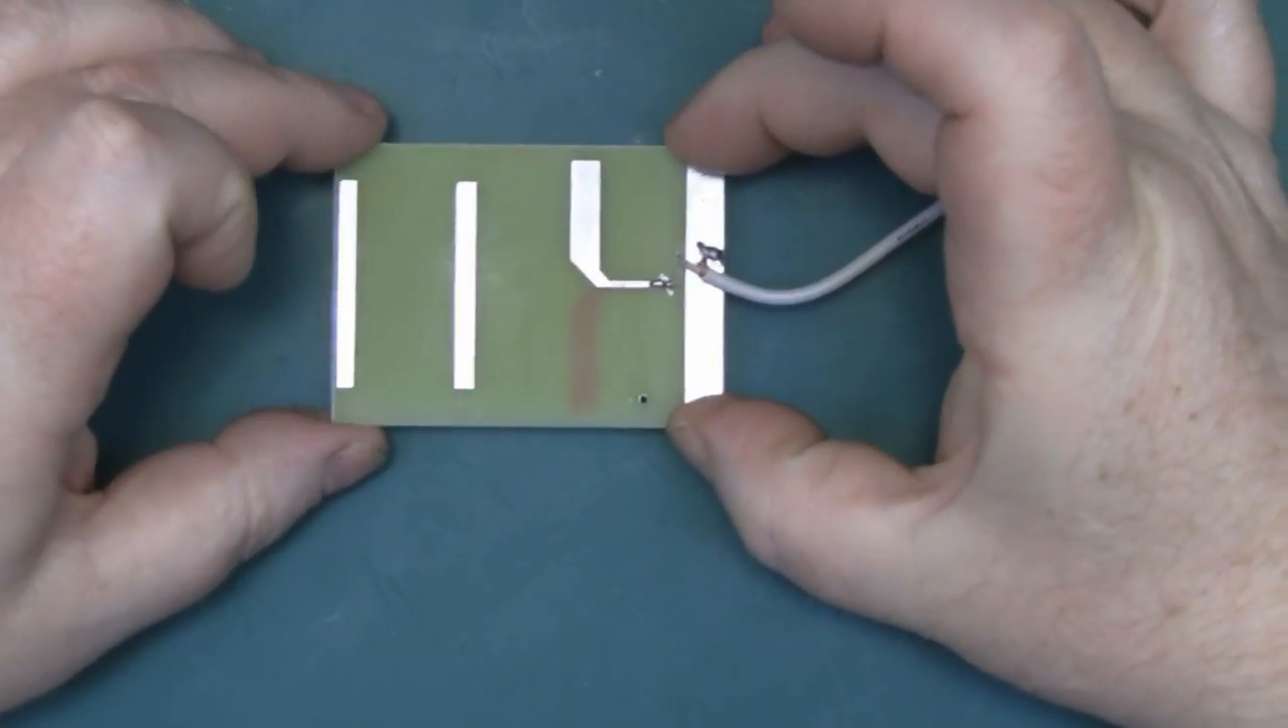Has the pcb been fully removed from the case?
Yes.